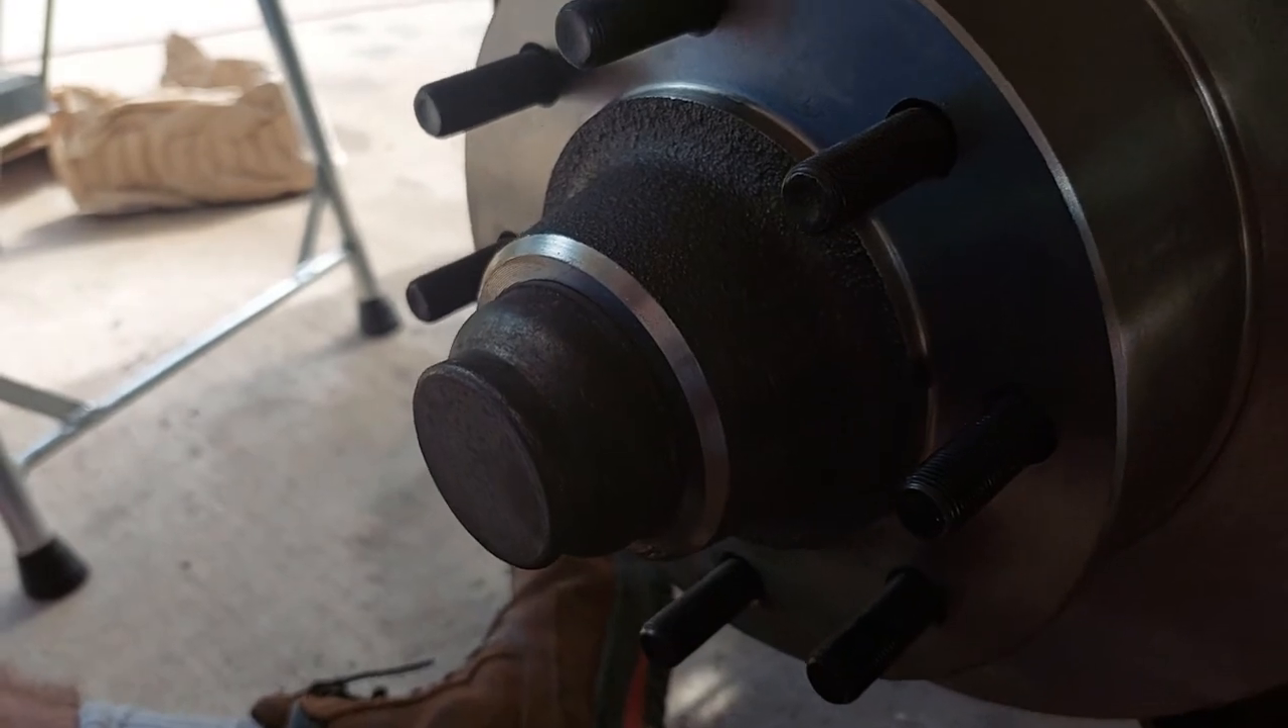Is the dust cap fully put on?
Yes.